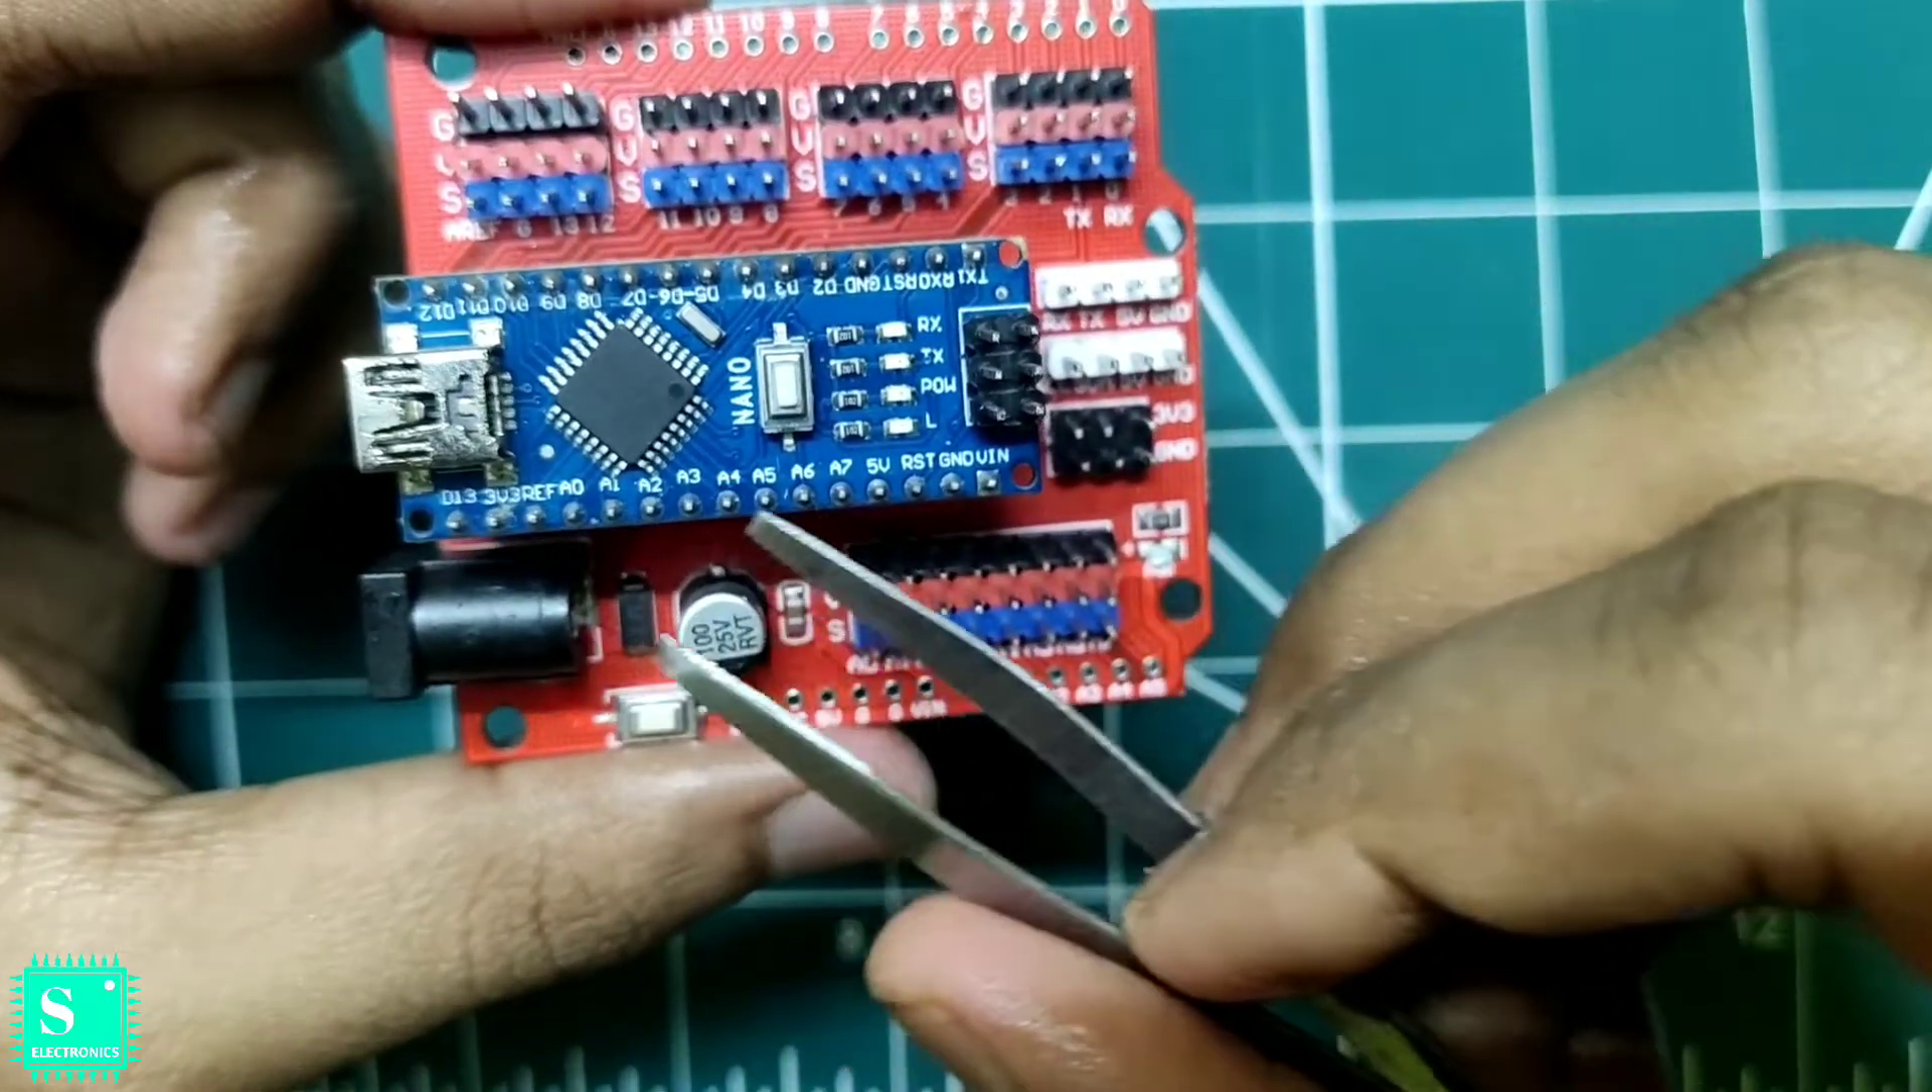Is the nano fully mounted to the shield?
Yes.